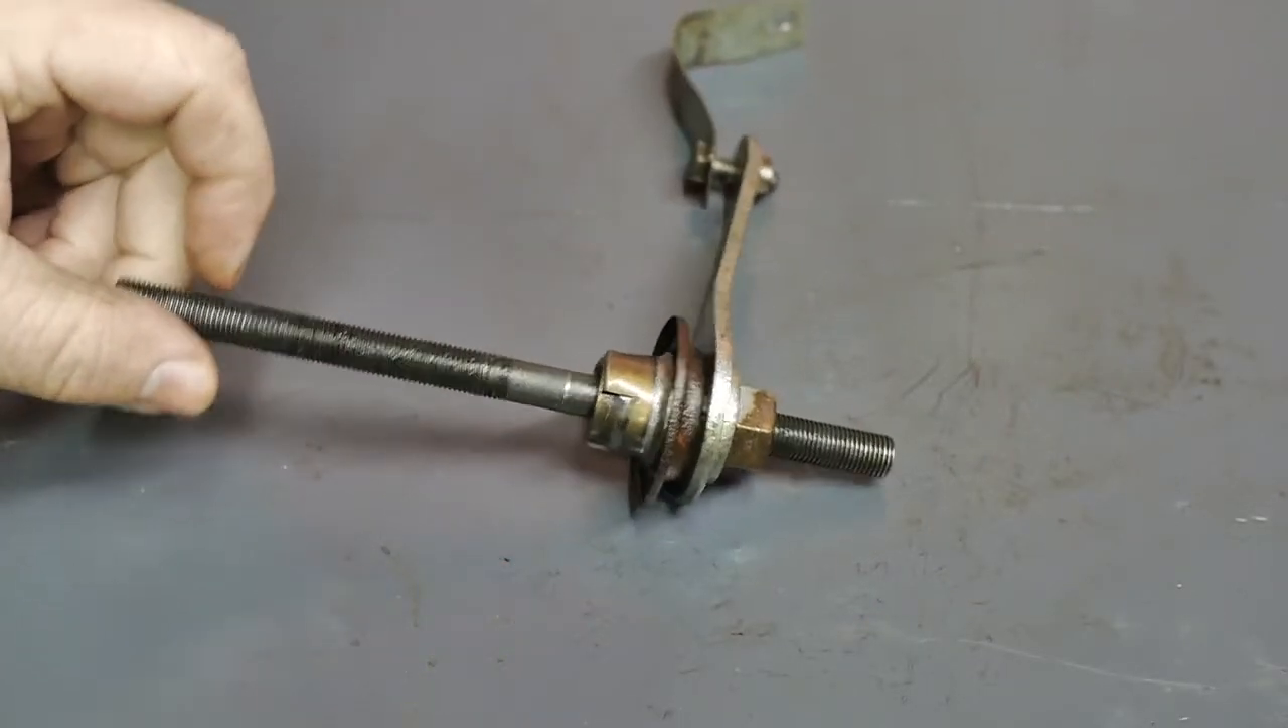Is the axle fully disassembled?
No.